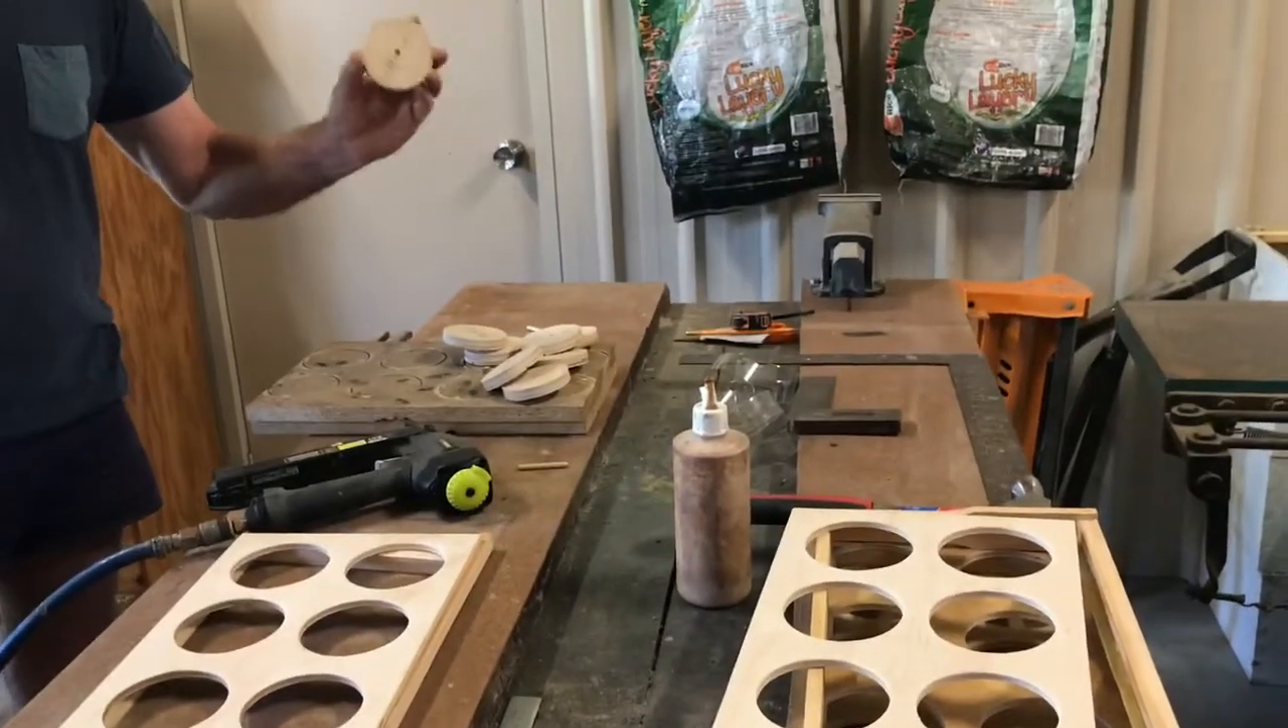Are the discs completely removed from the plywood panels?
Yes.